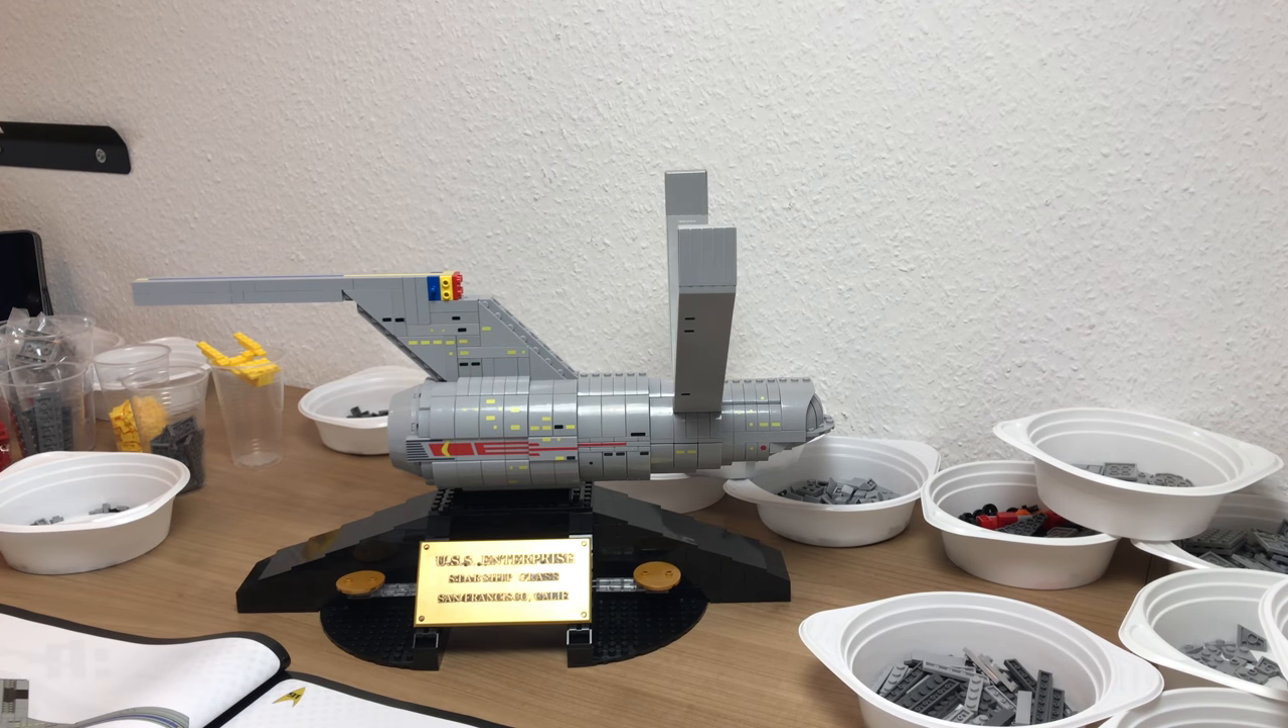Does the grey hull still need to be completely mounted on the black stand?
No.